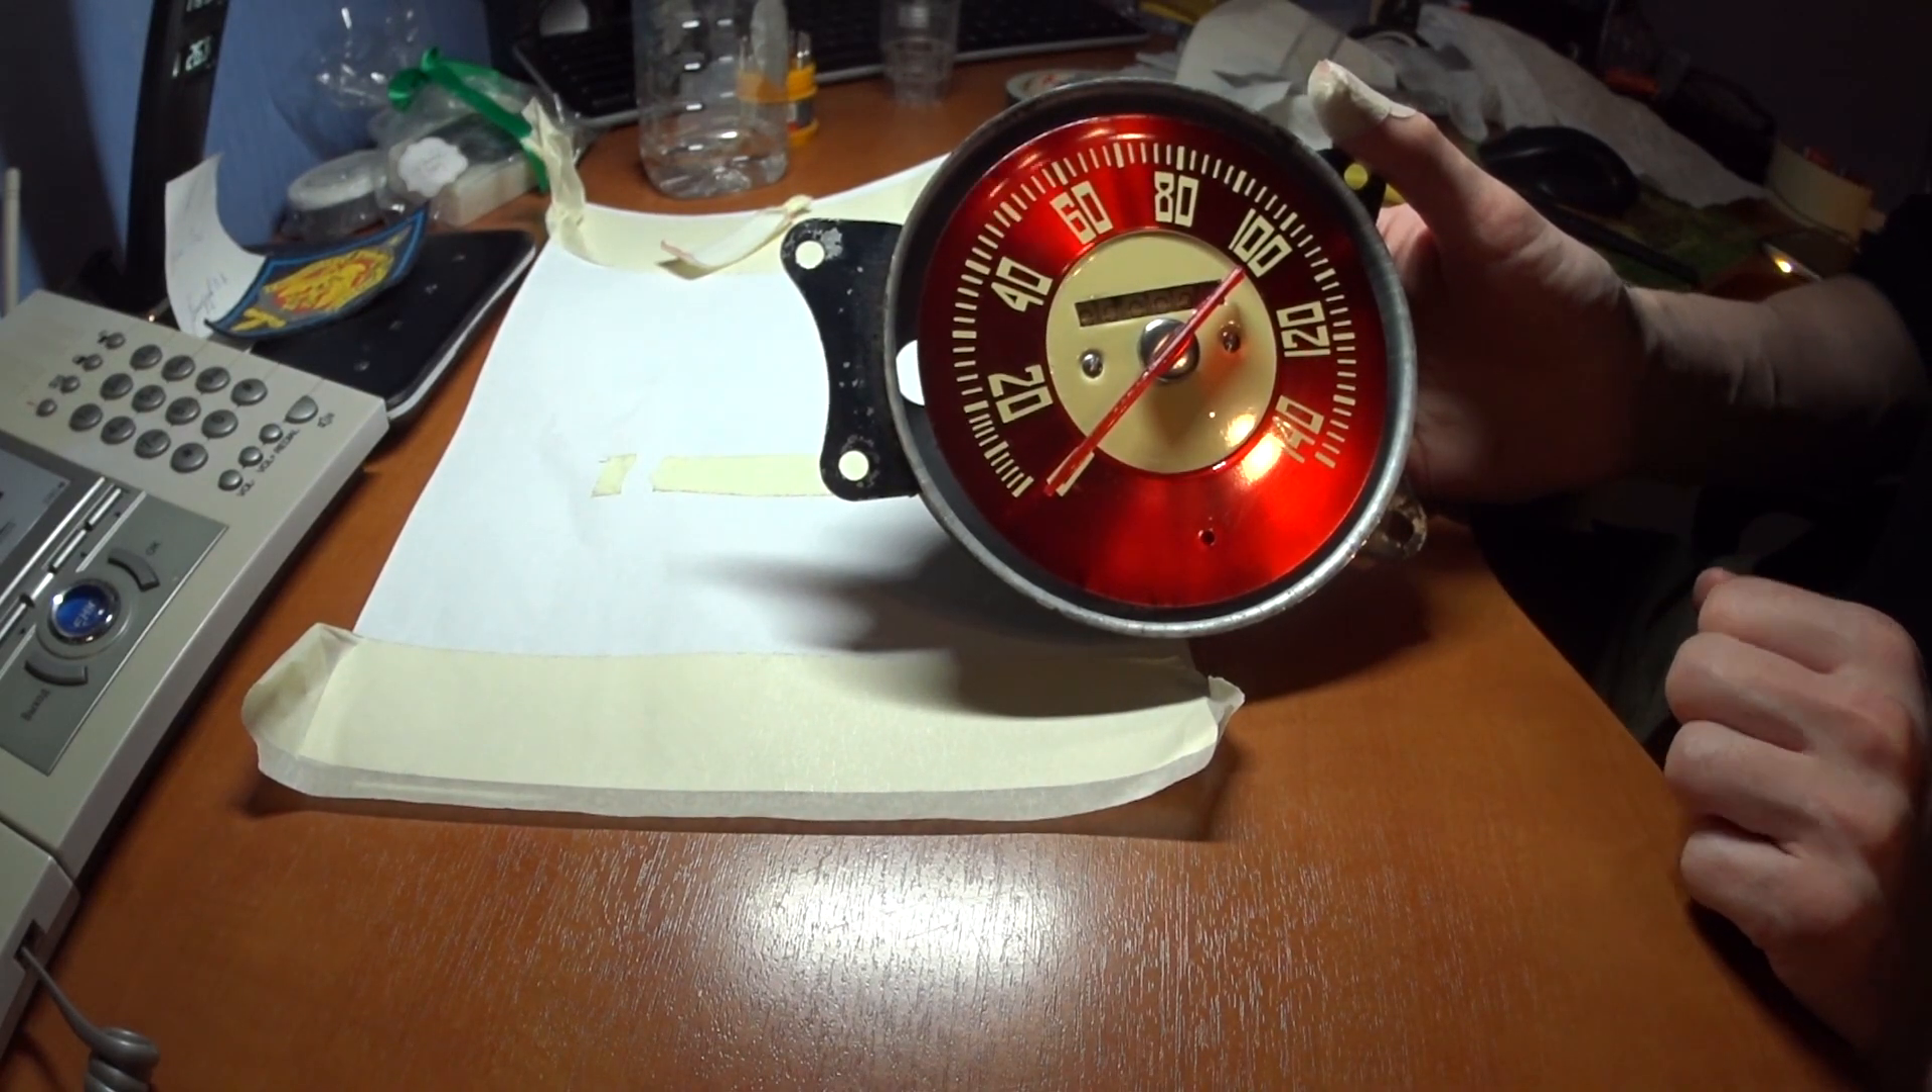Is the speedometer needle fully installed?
Yes.